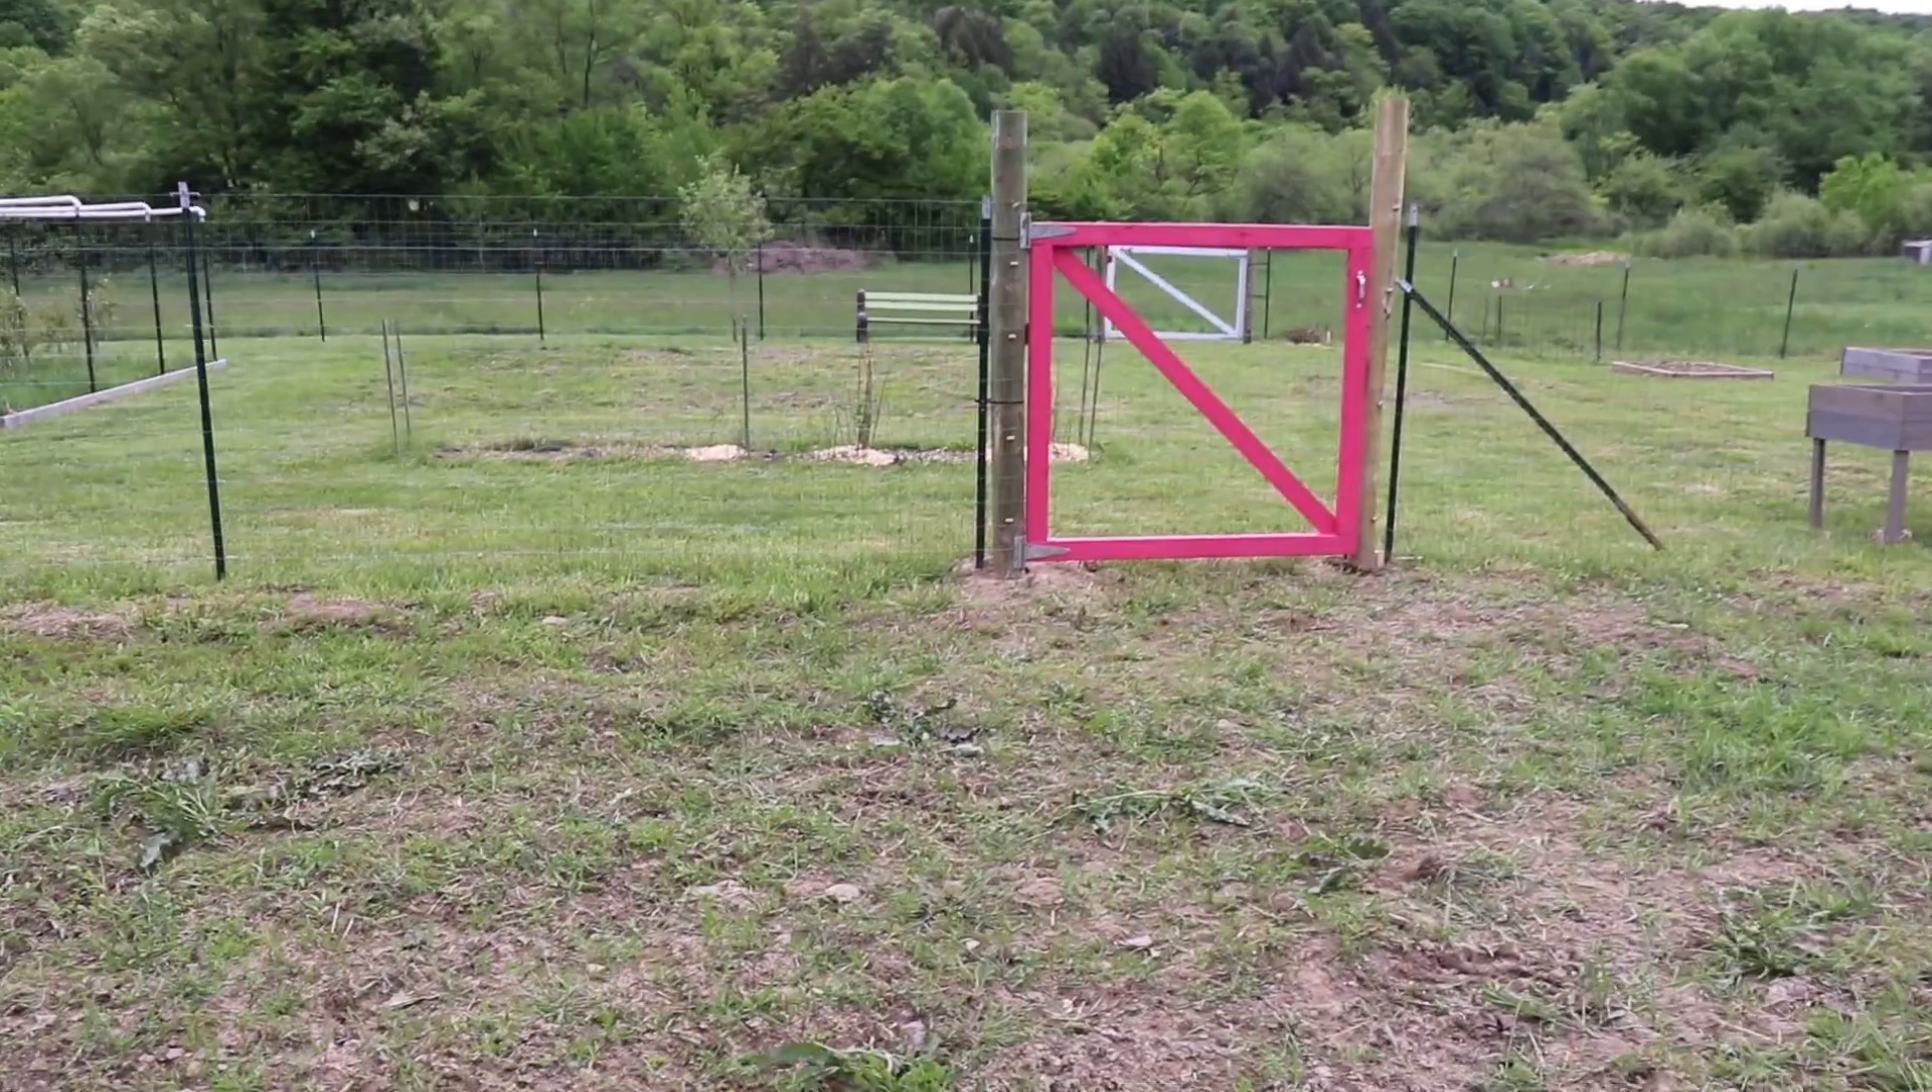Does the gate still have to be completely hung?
No.